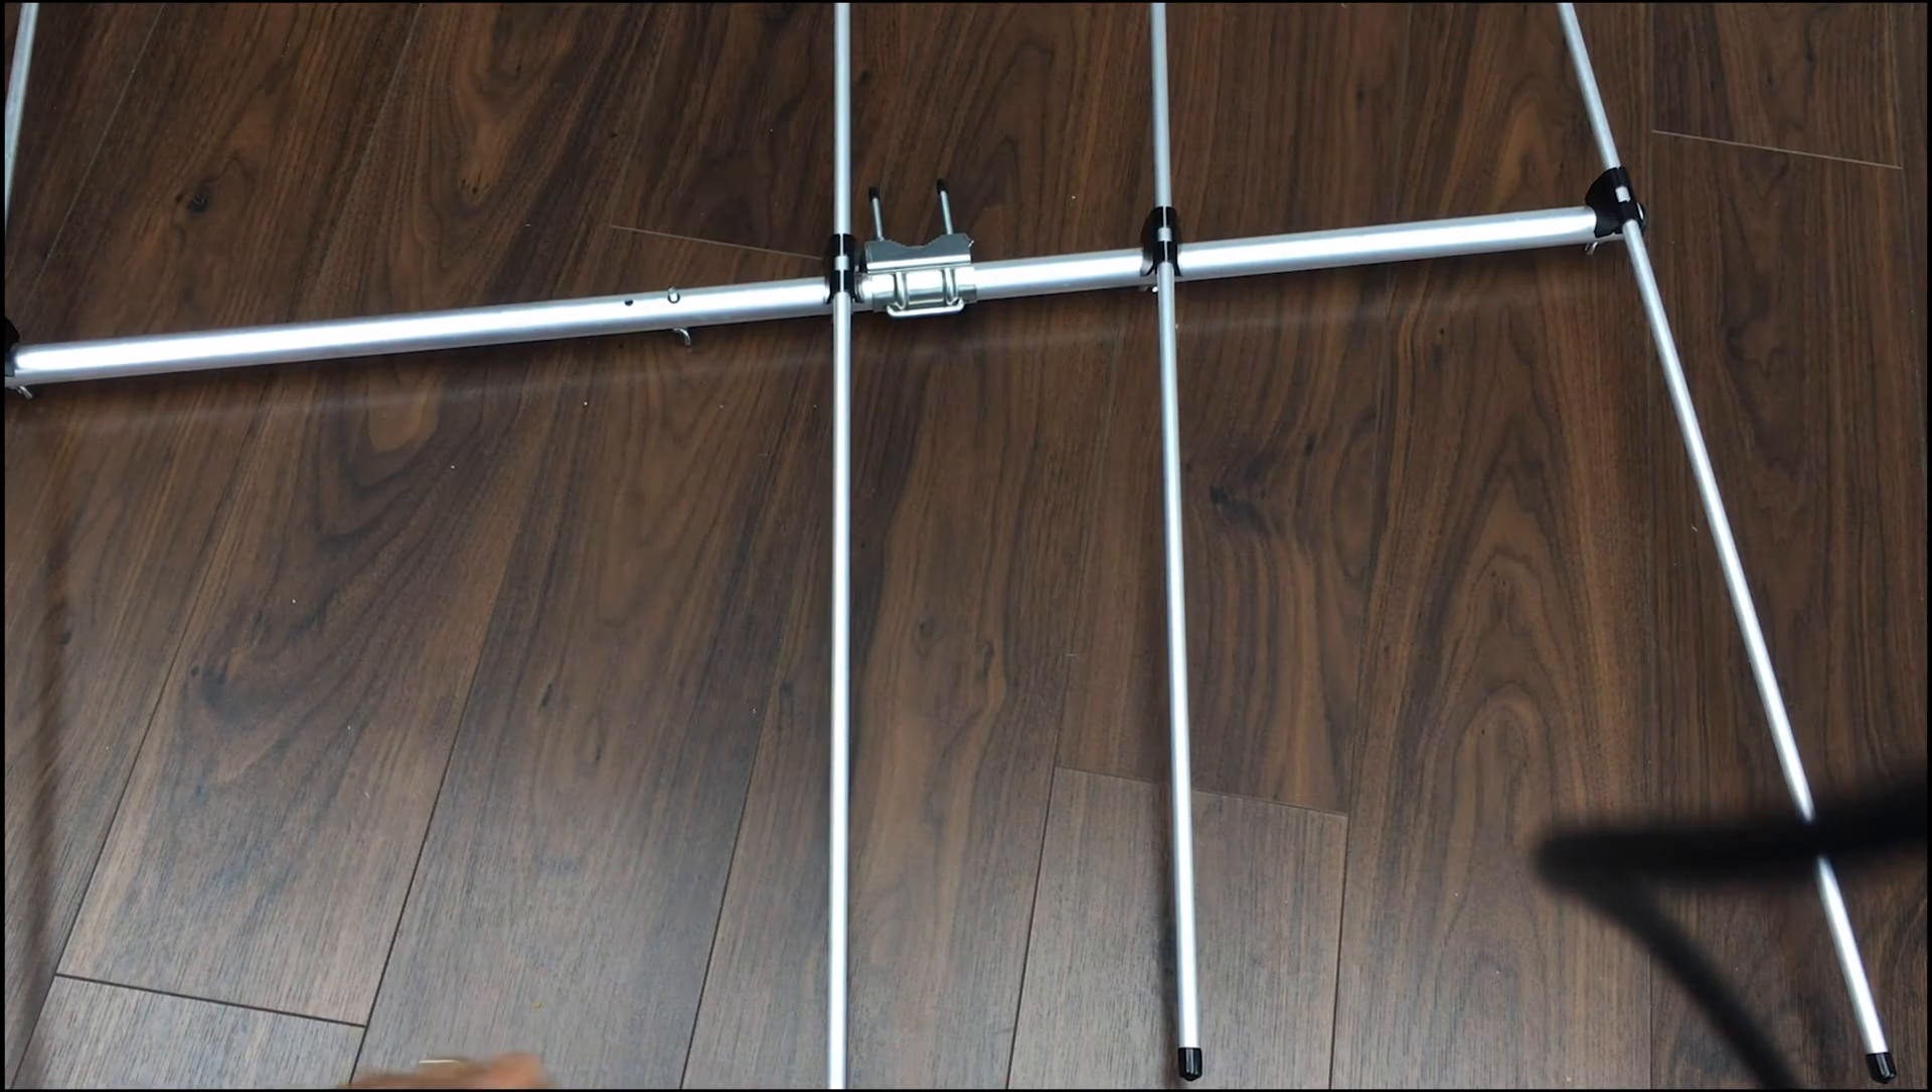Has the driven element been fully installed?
No.